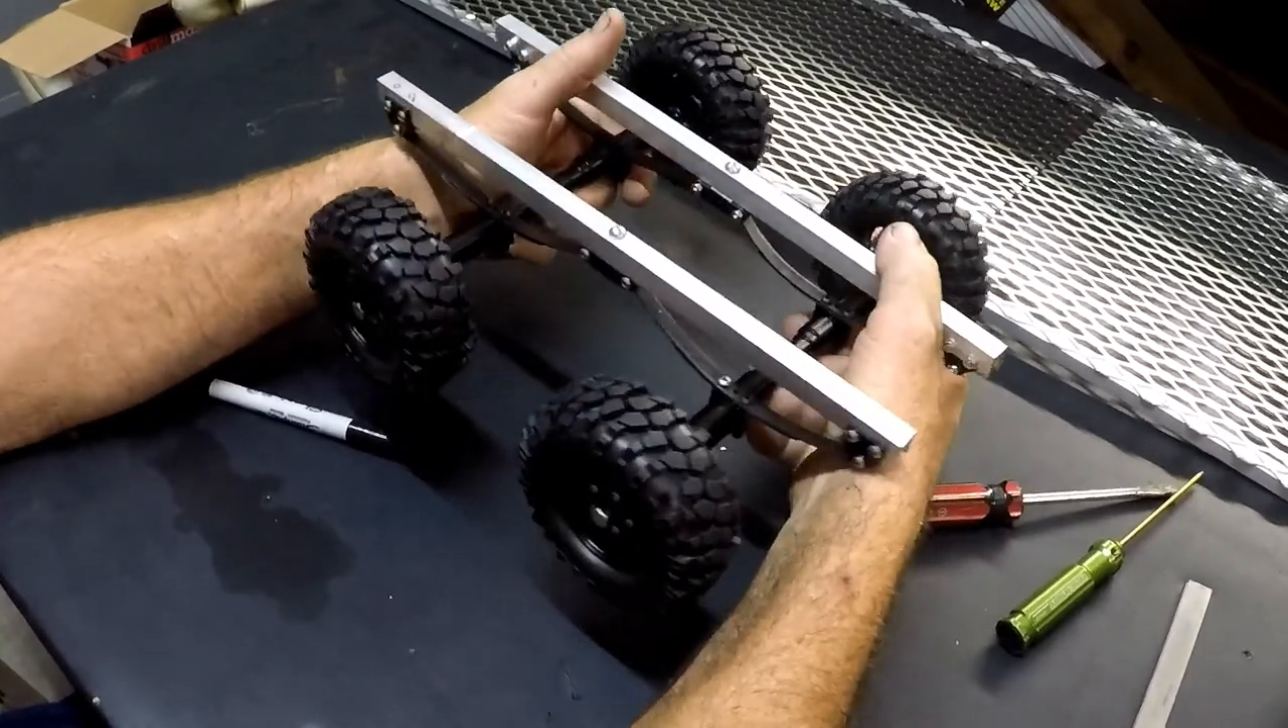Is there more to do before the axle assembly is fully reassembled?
No.